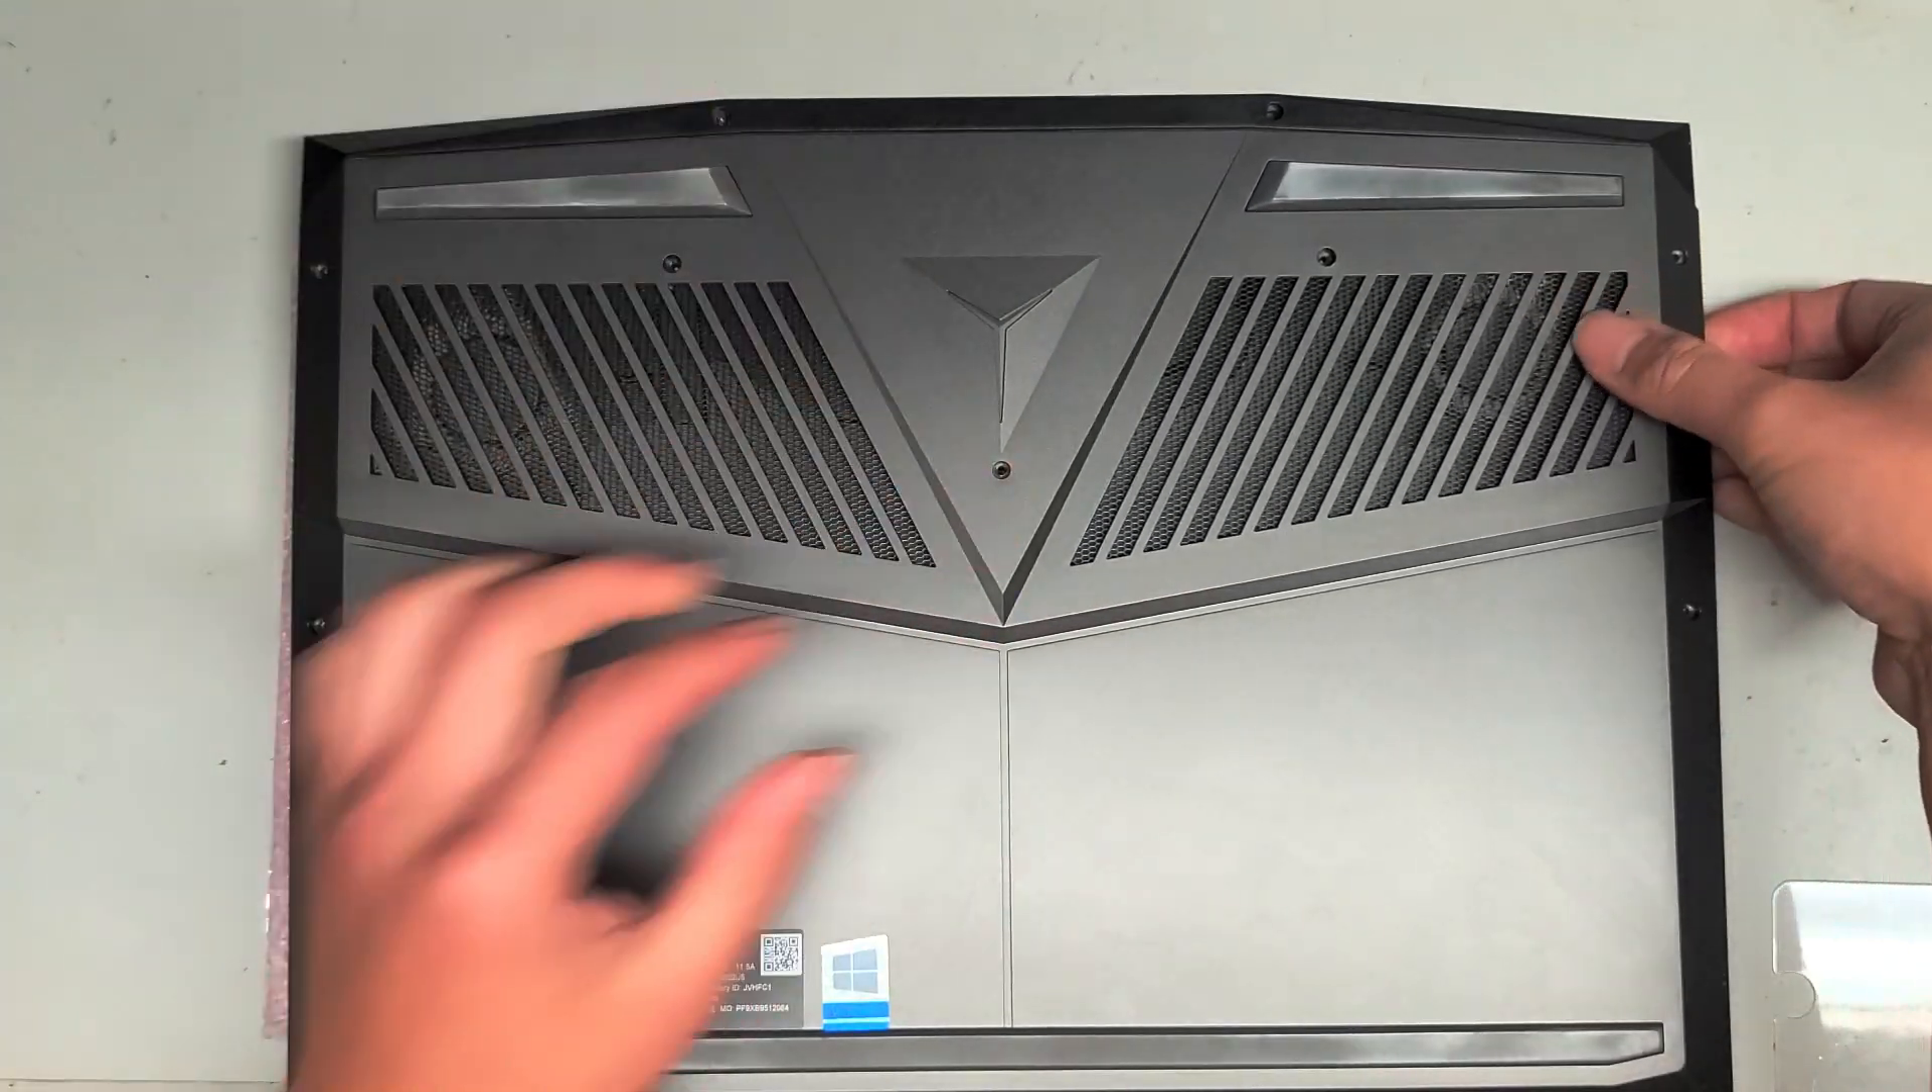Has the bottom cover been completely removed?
No.